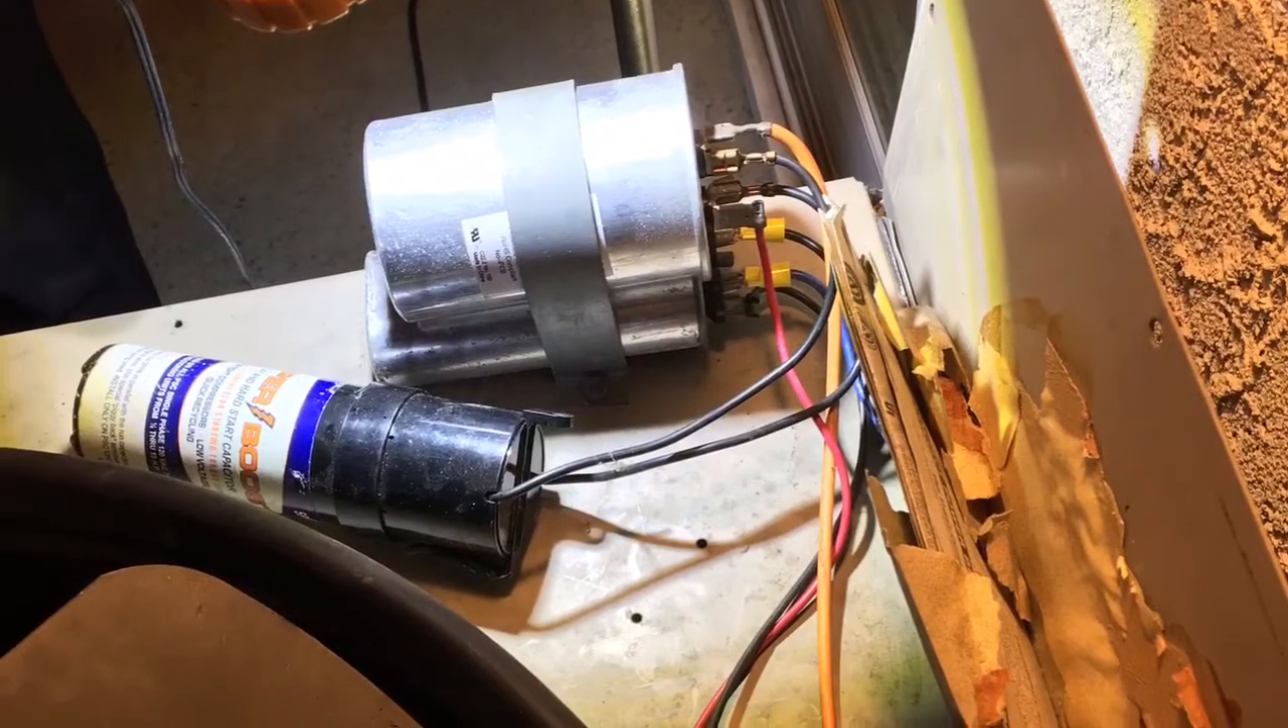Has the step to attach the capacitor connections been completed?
Yes.